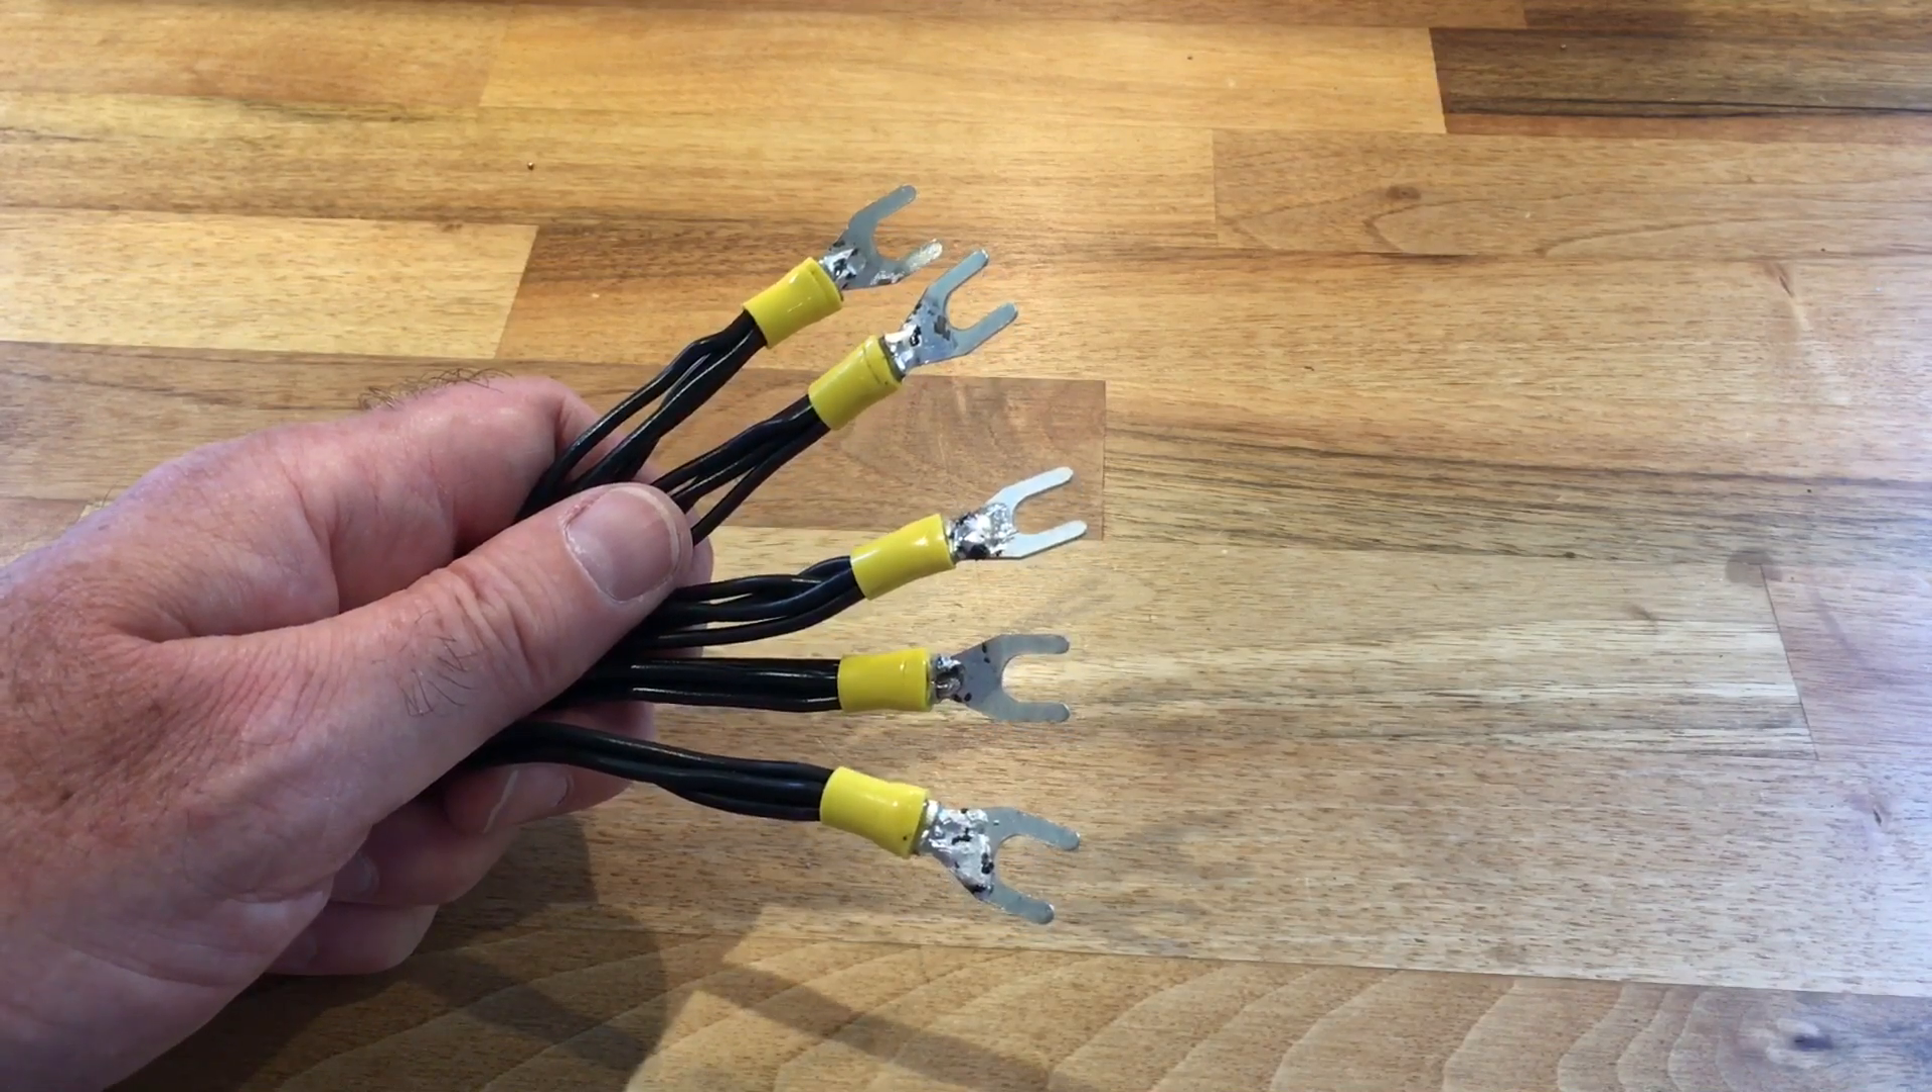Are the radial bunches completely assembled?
Yes.